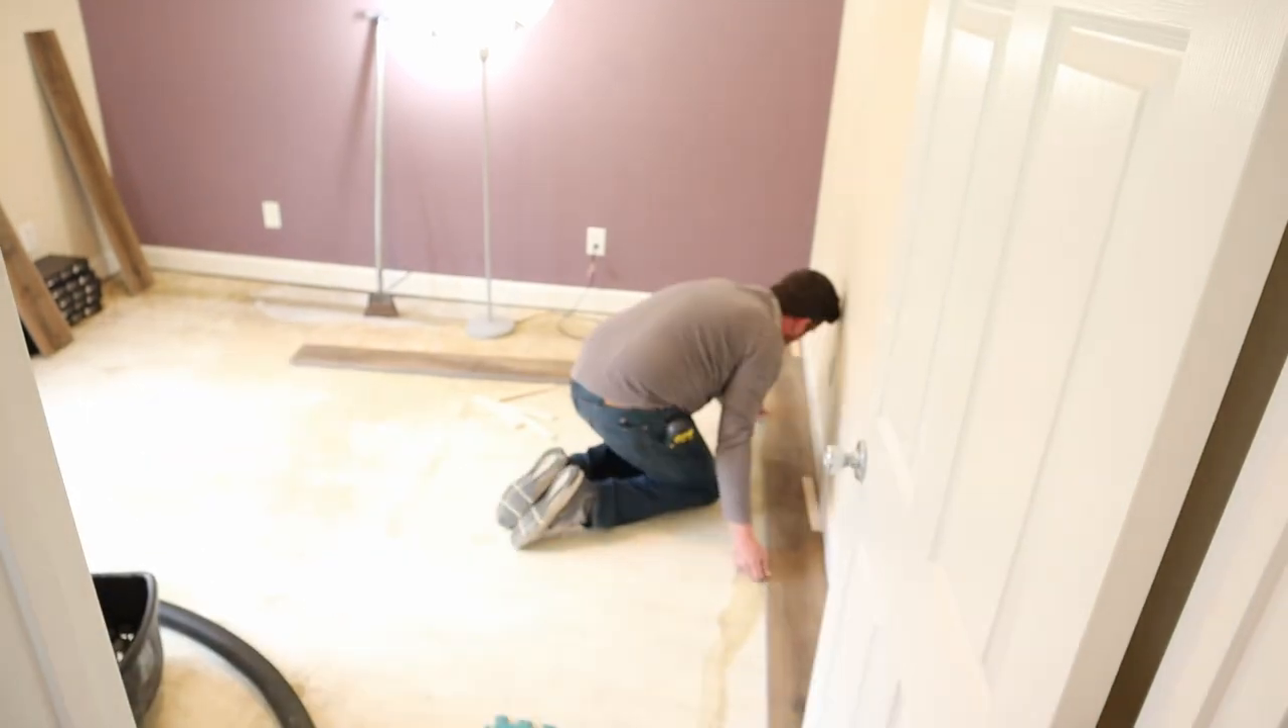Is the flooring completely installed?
No.